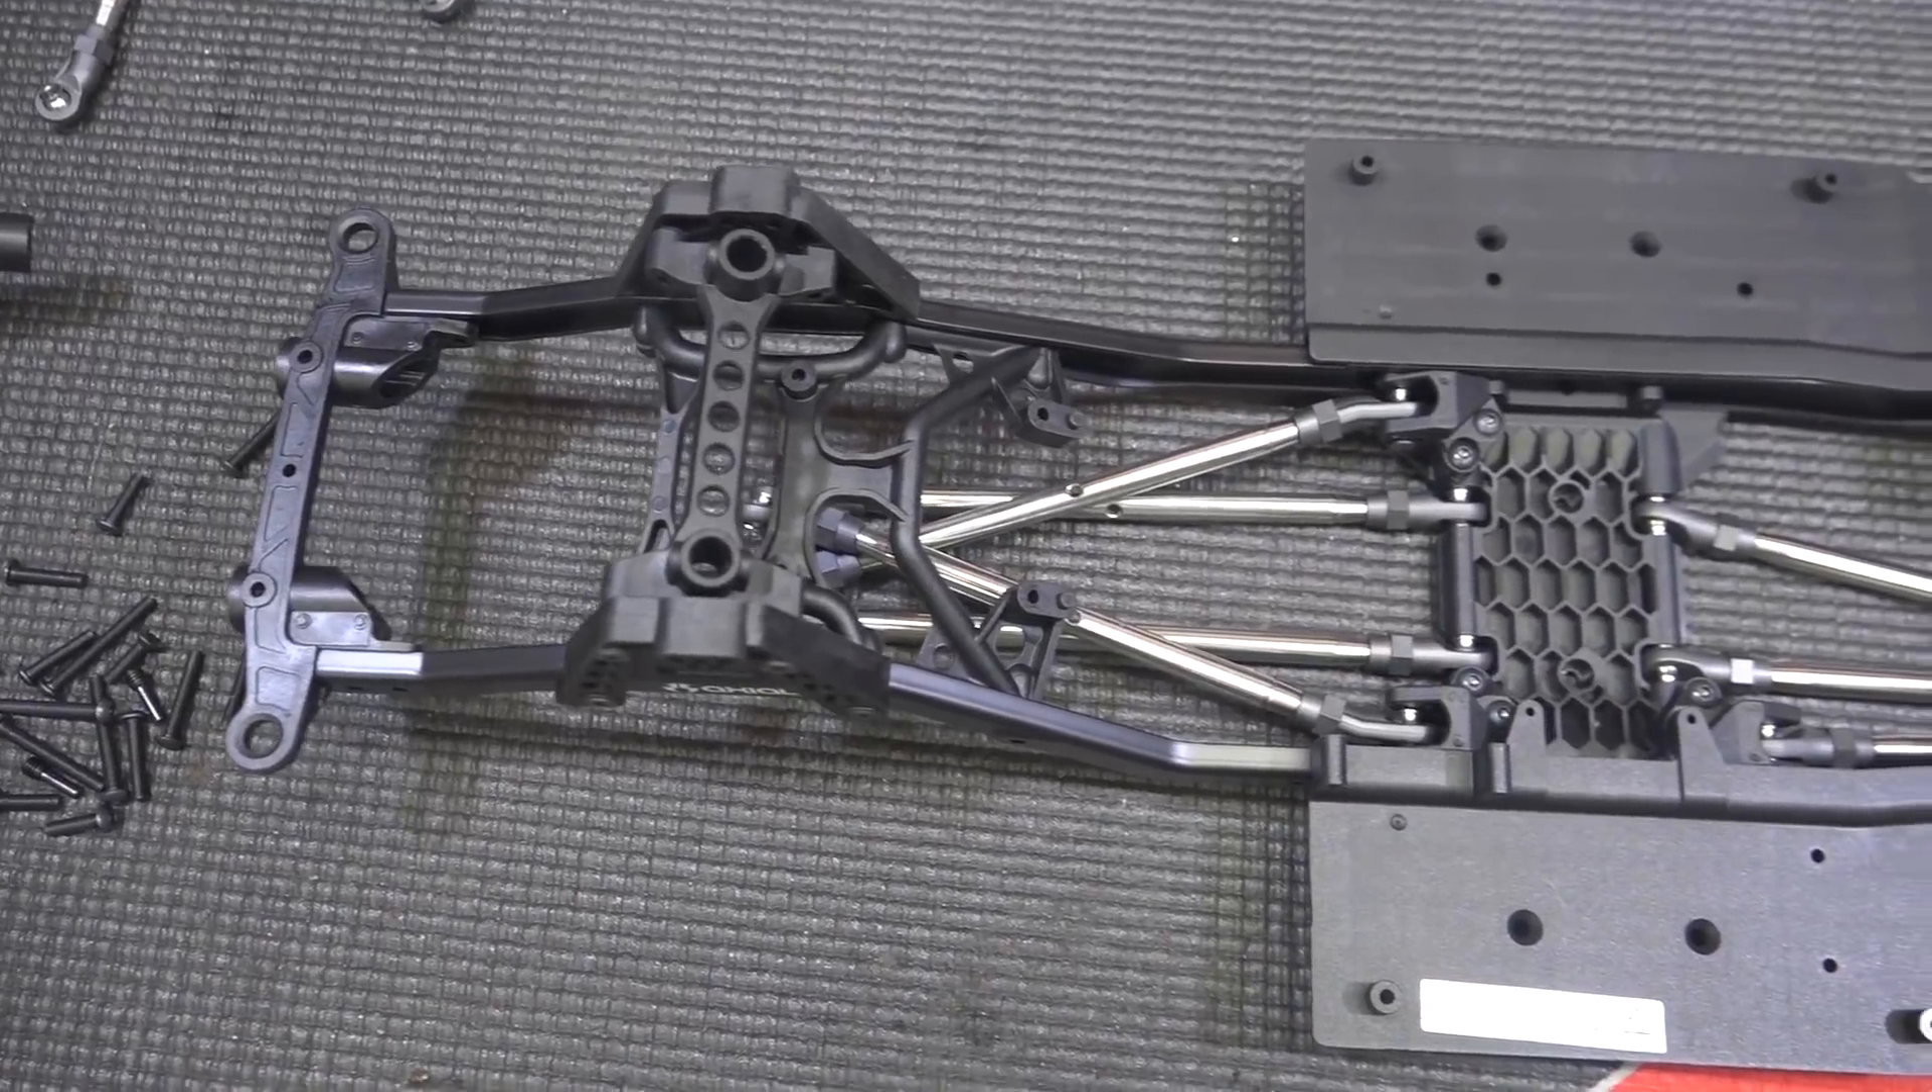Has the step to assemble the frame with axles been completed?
No.